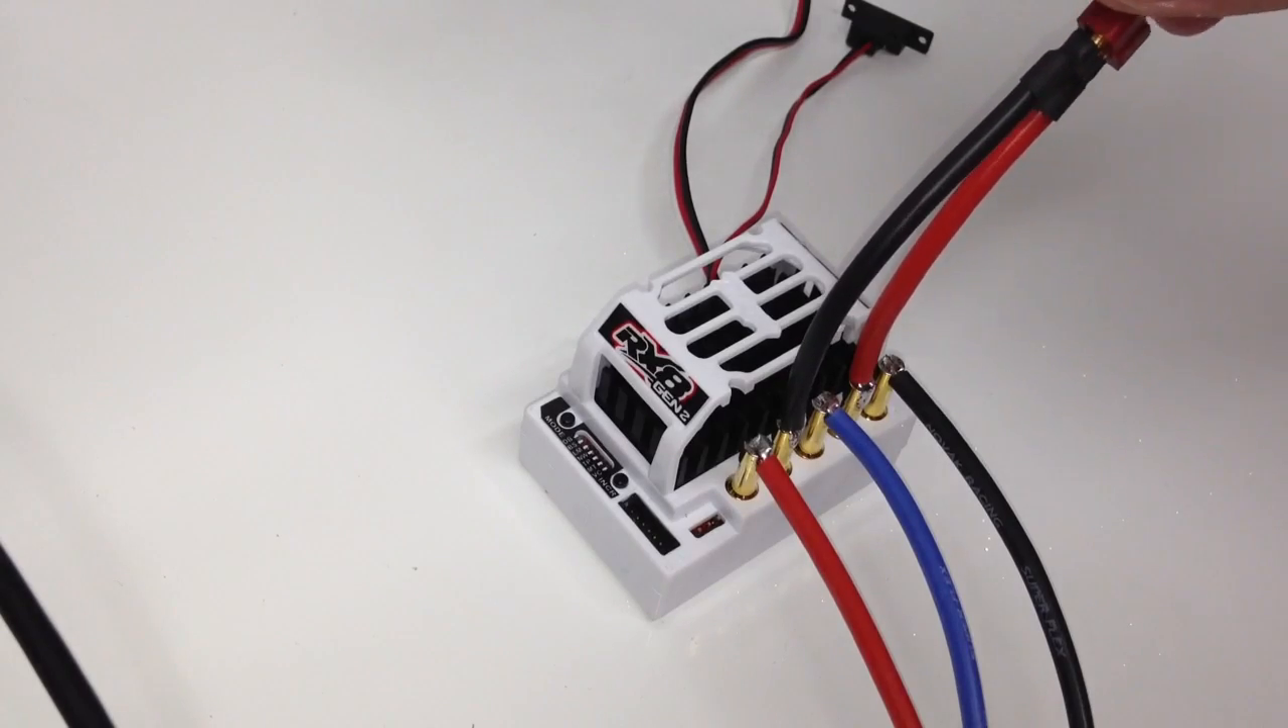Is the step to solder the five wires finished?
Yes.